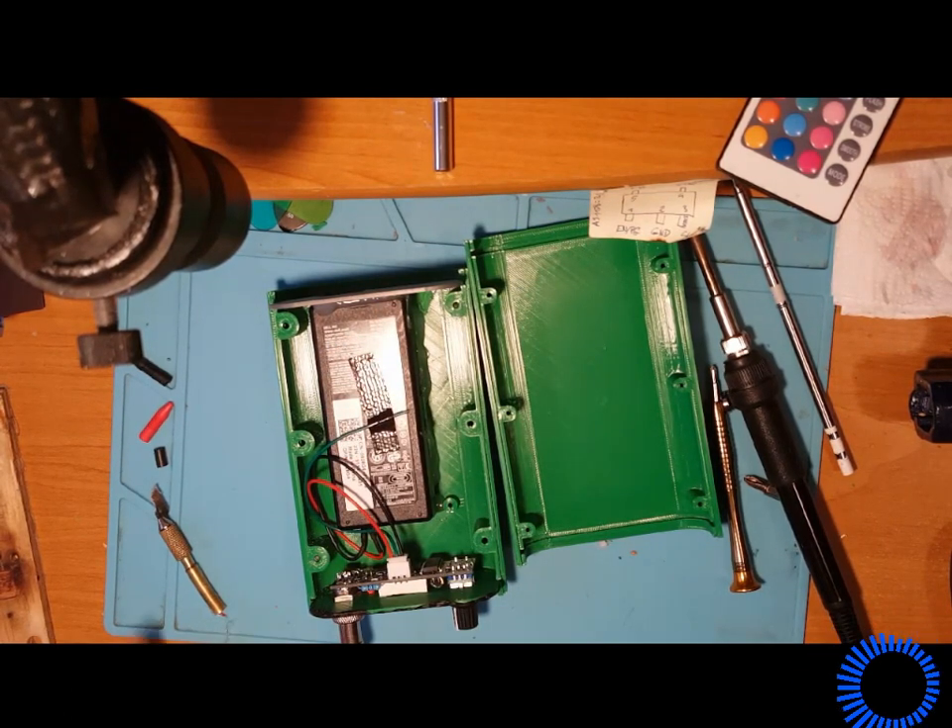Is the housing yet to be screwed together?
Yes.